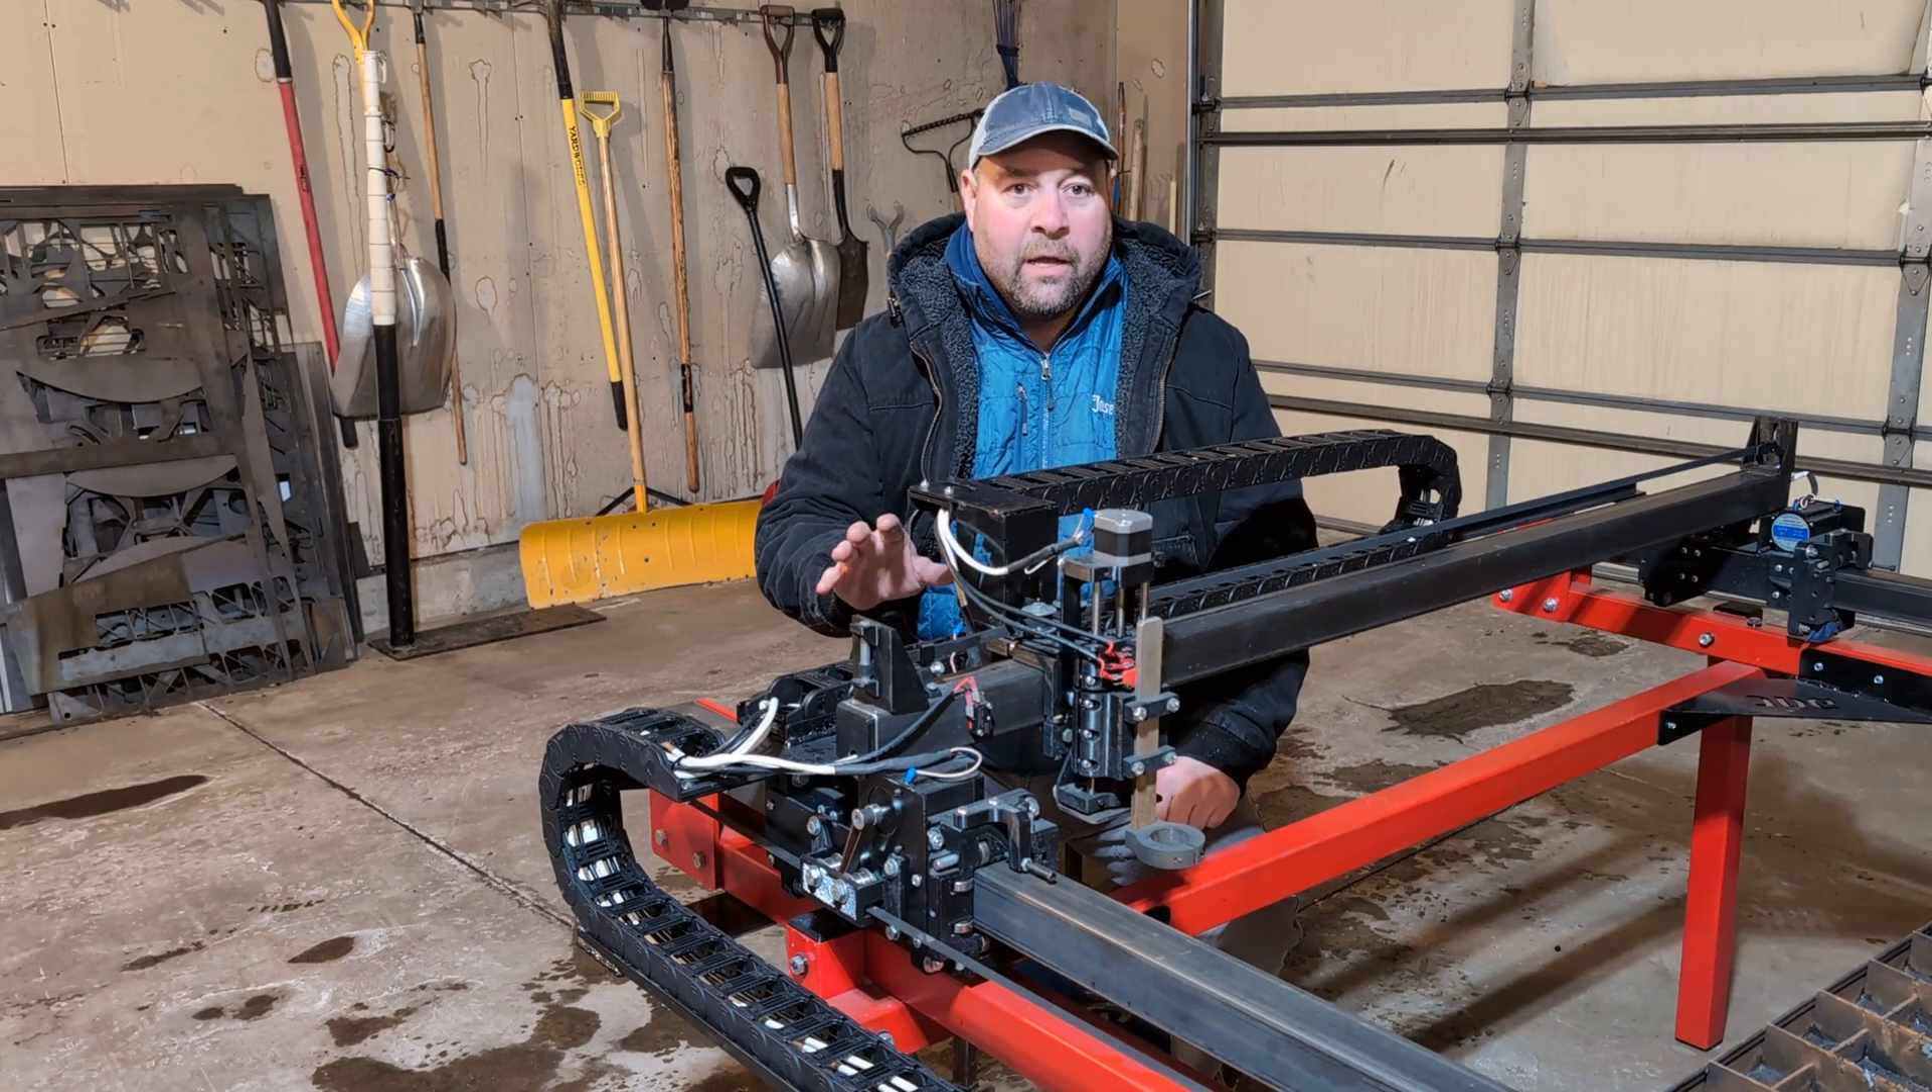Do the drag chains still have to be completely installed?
No.